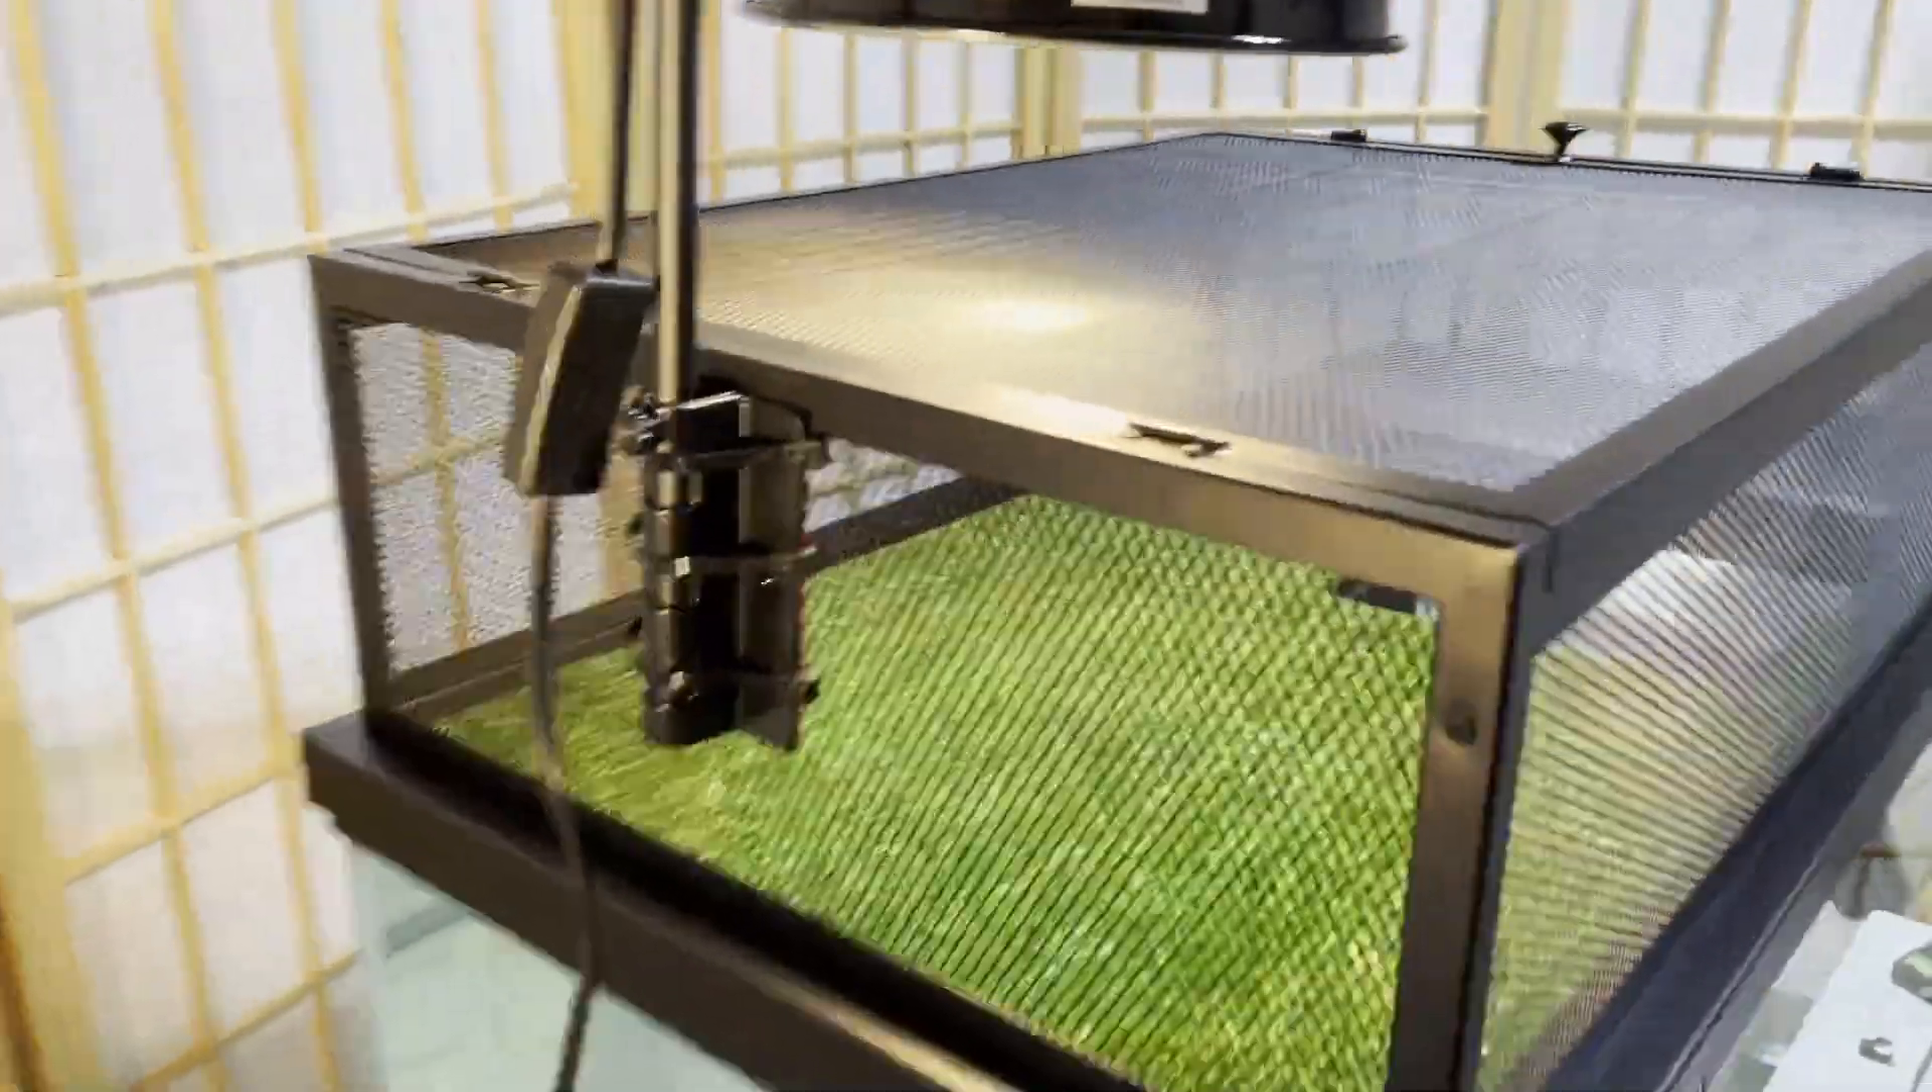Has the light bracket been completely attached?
Yes.